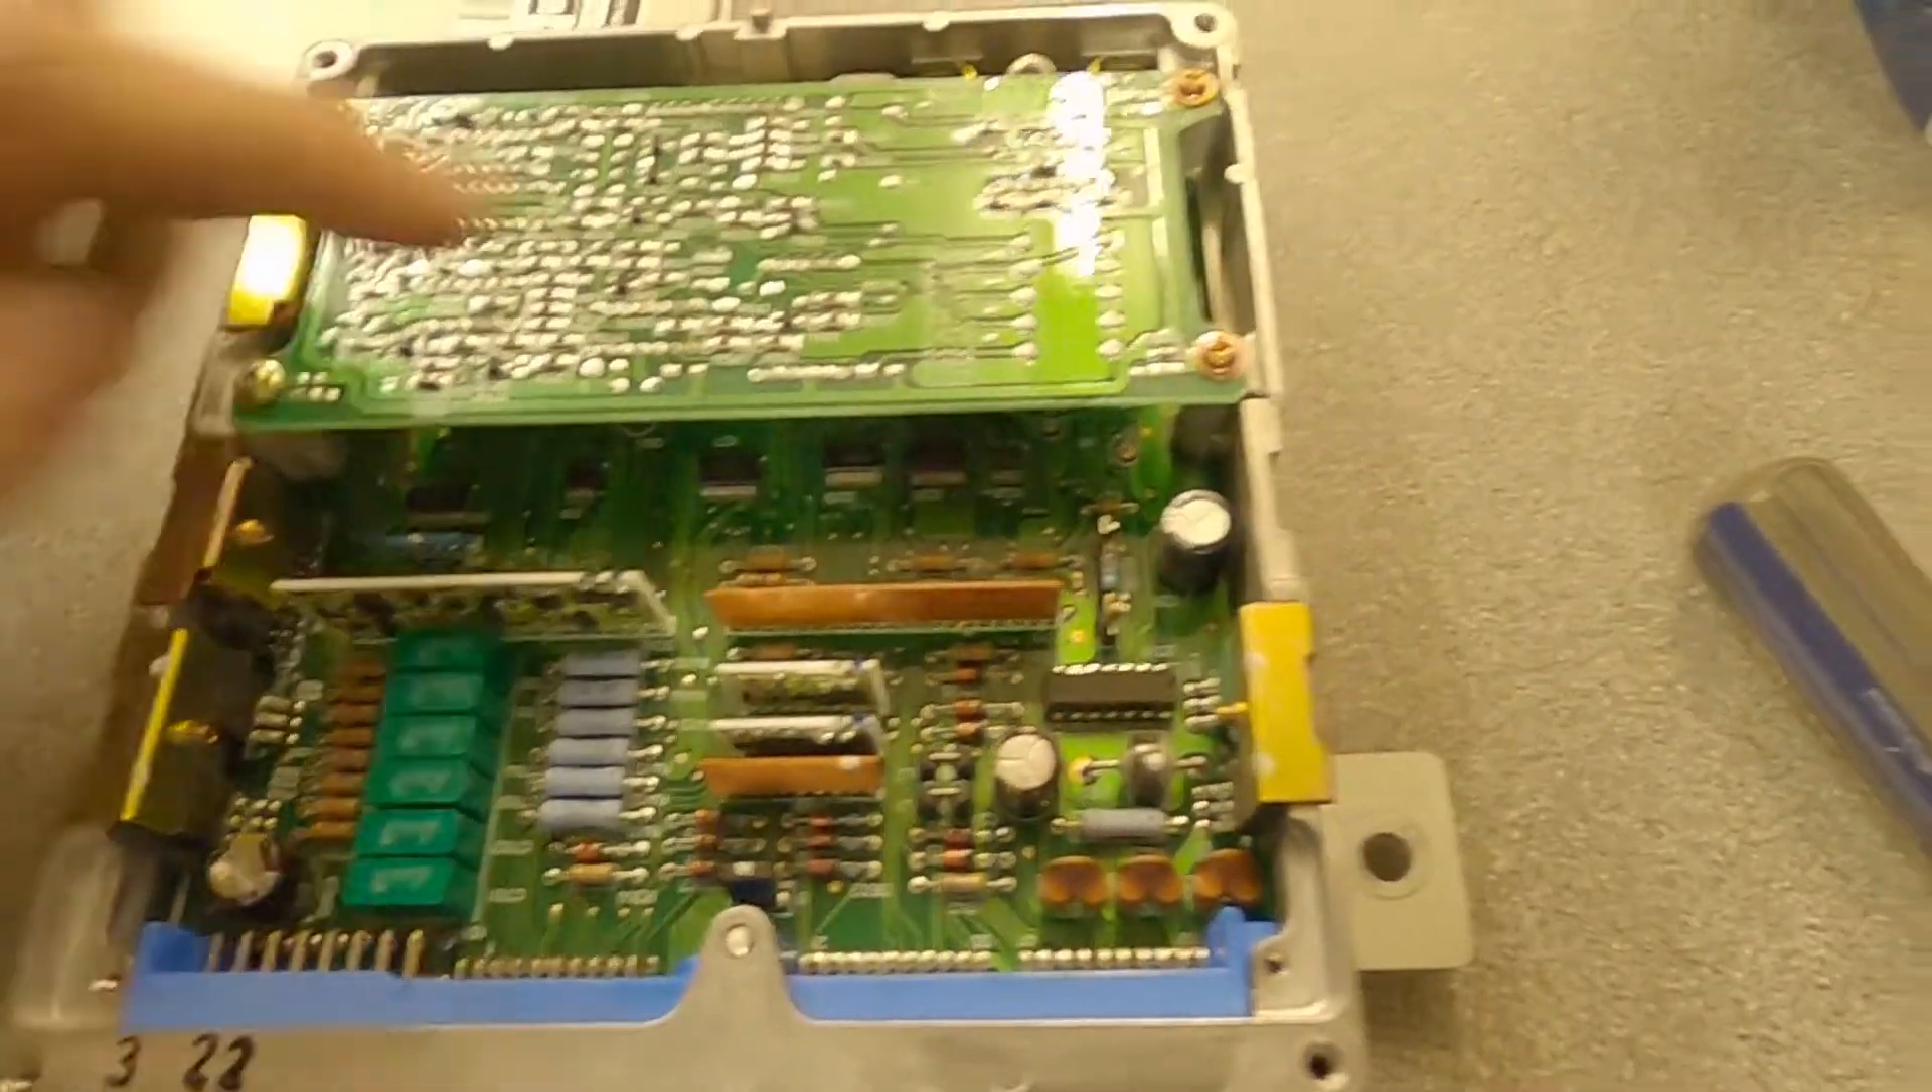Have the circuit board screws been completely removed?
No.